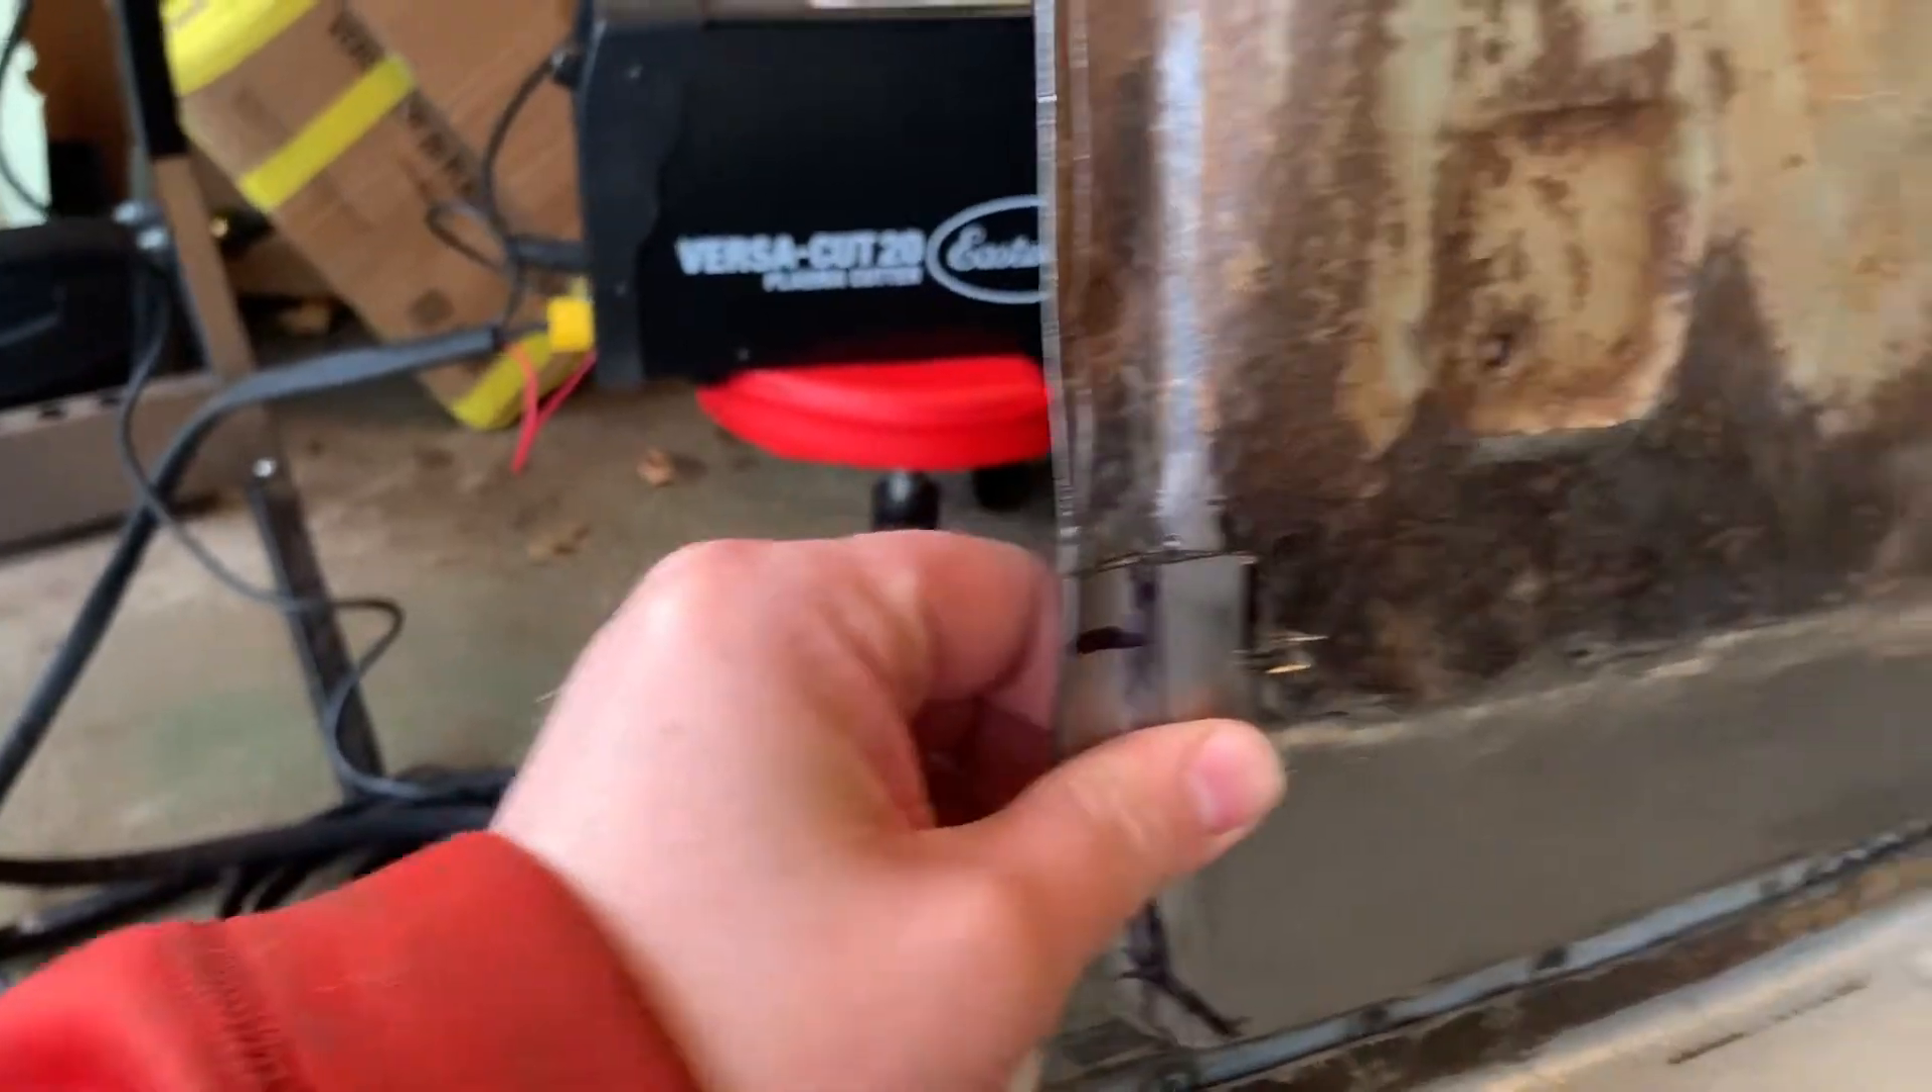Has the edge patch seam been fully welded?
No.